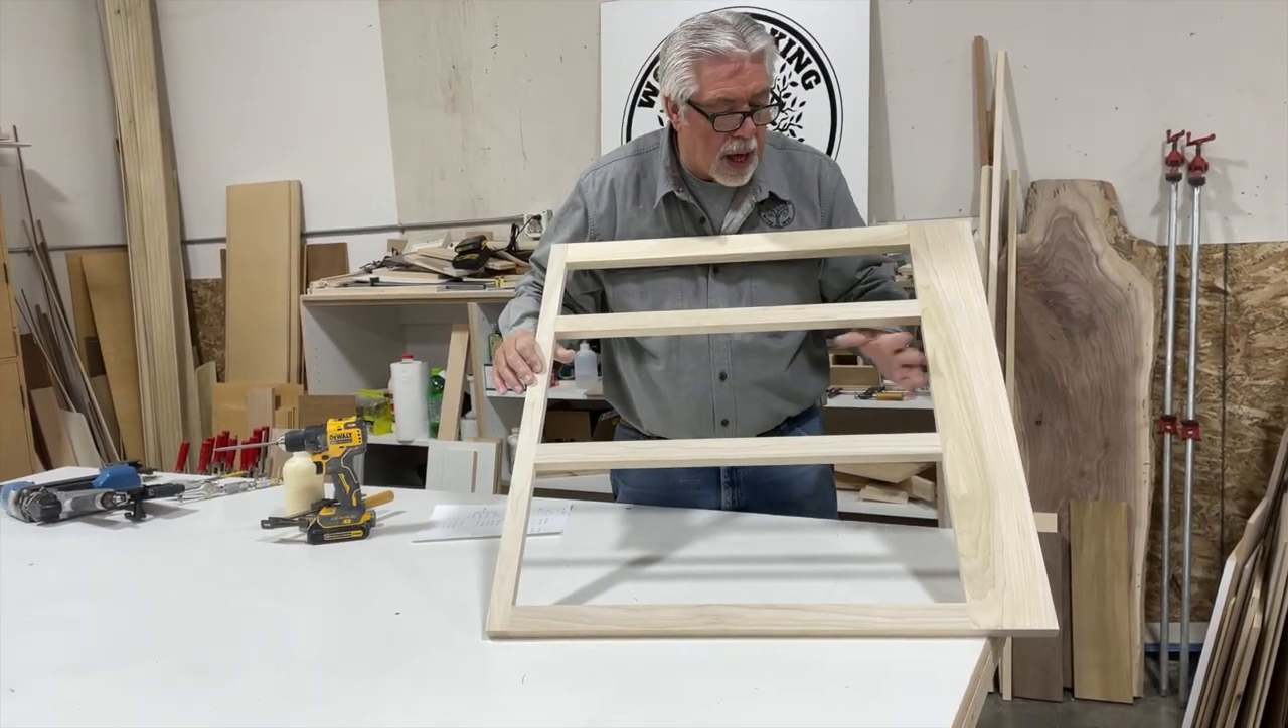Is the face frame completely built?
Yes.